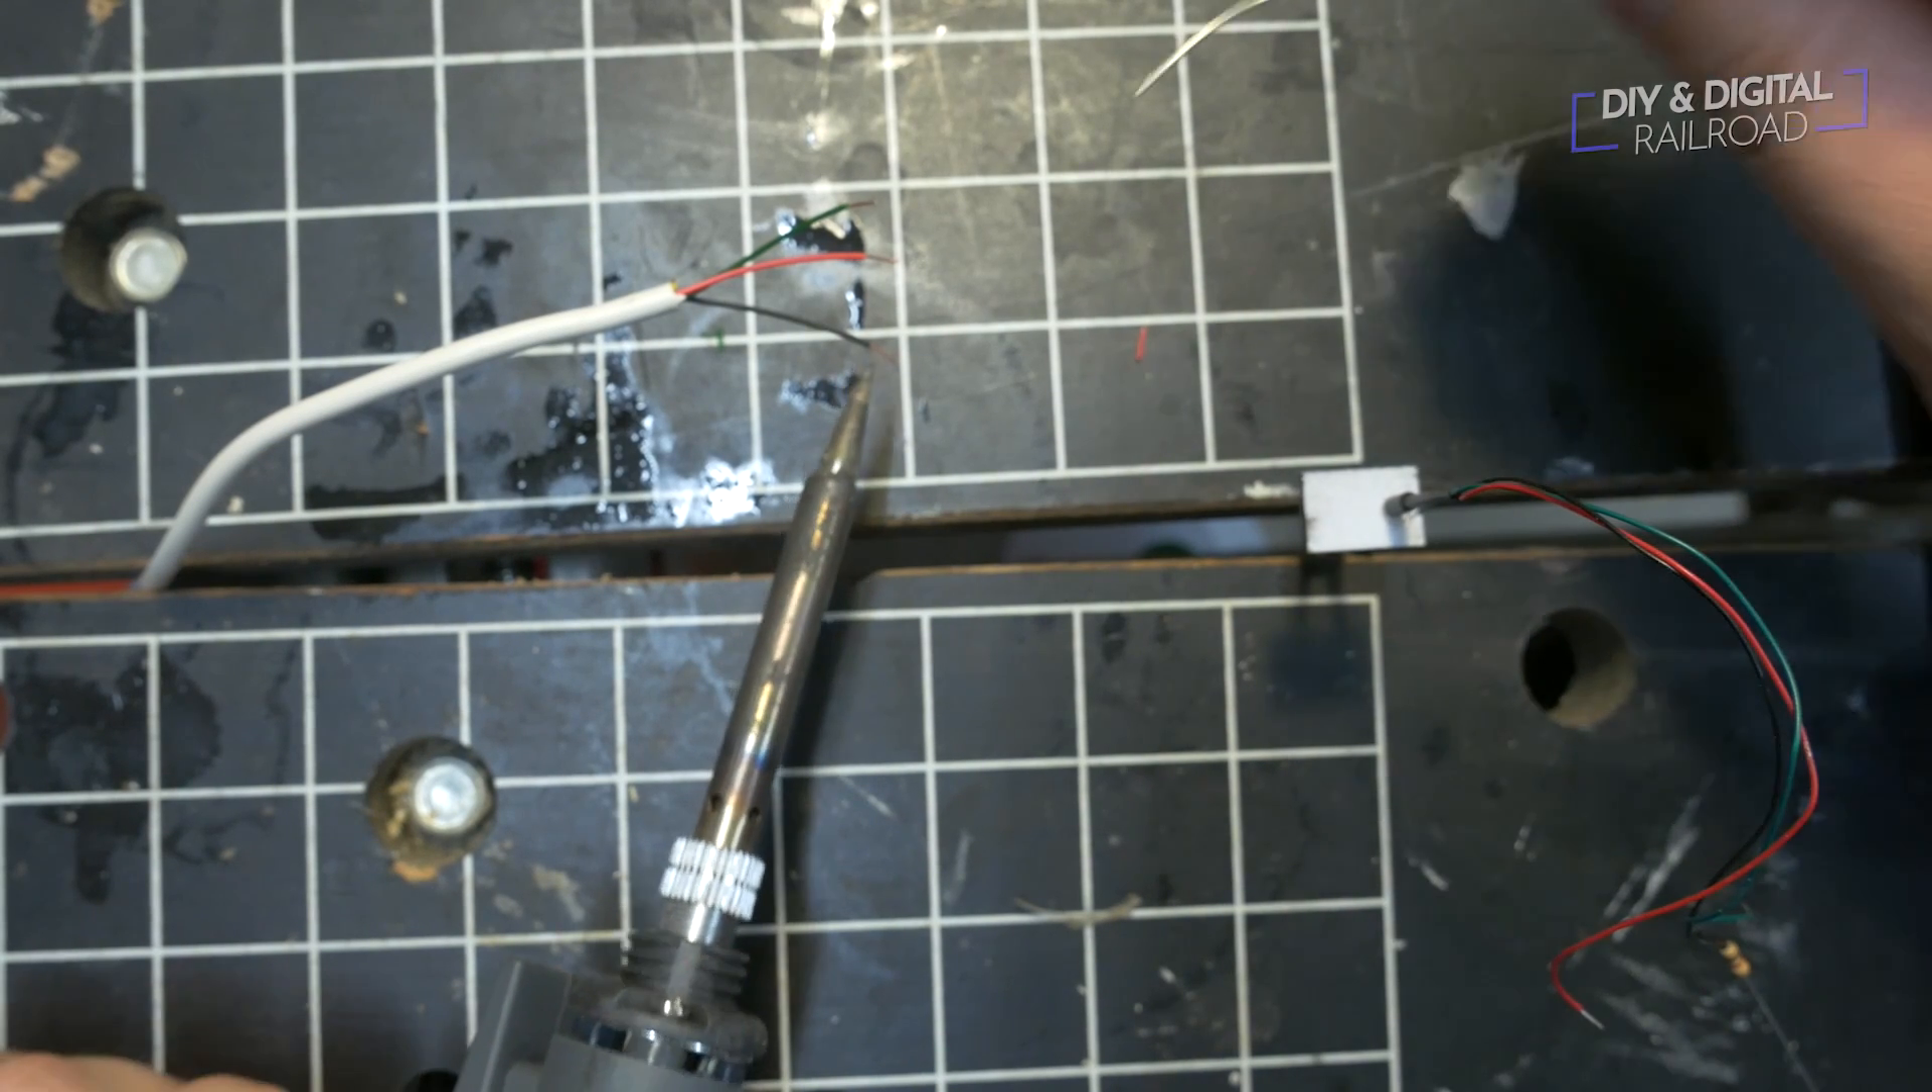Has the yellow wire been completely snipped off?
Yes.